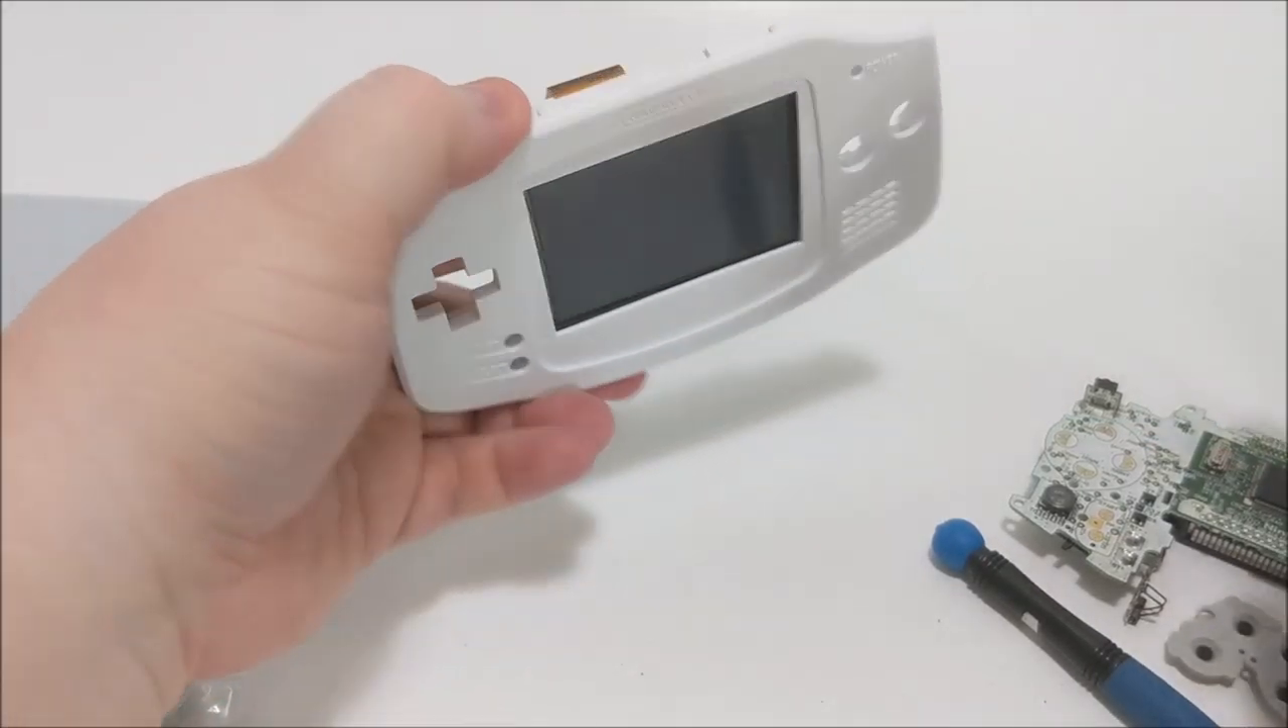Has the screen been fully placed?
Yes.